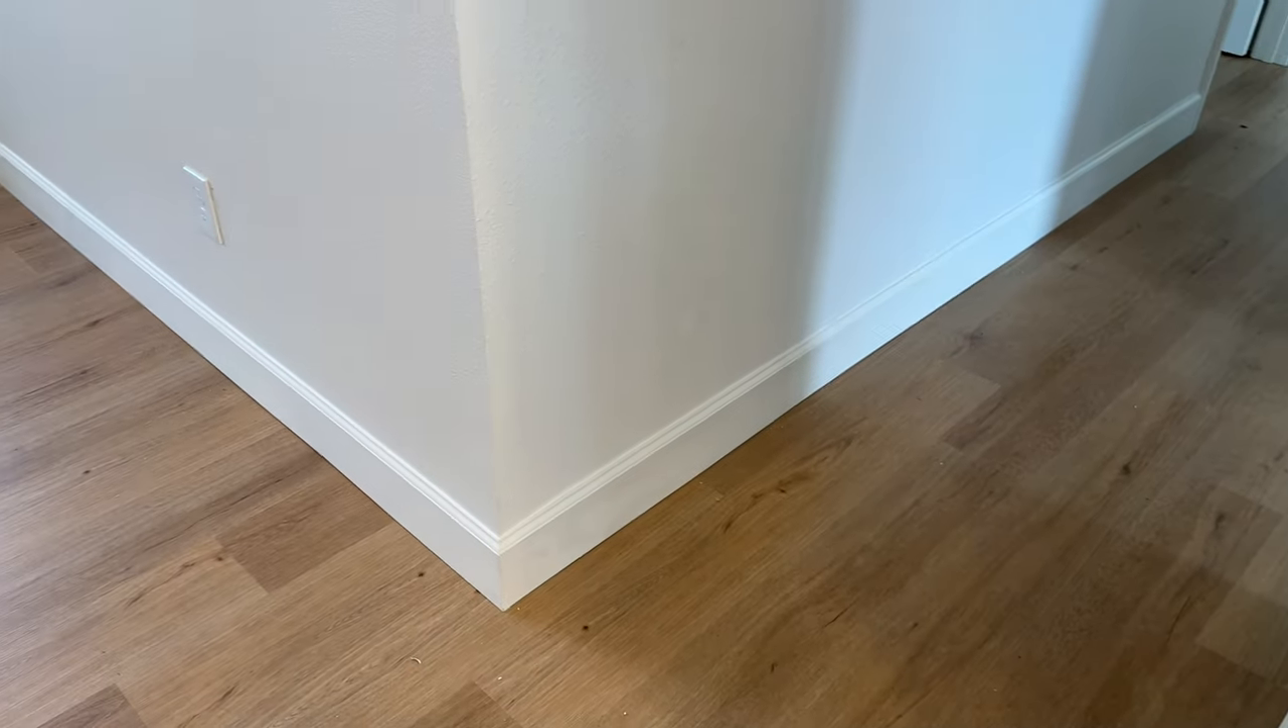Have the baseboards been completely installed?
Yes.